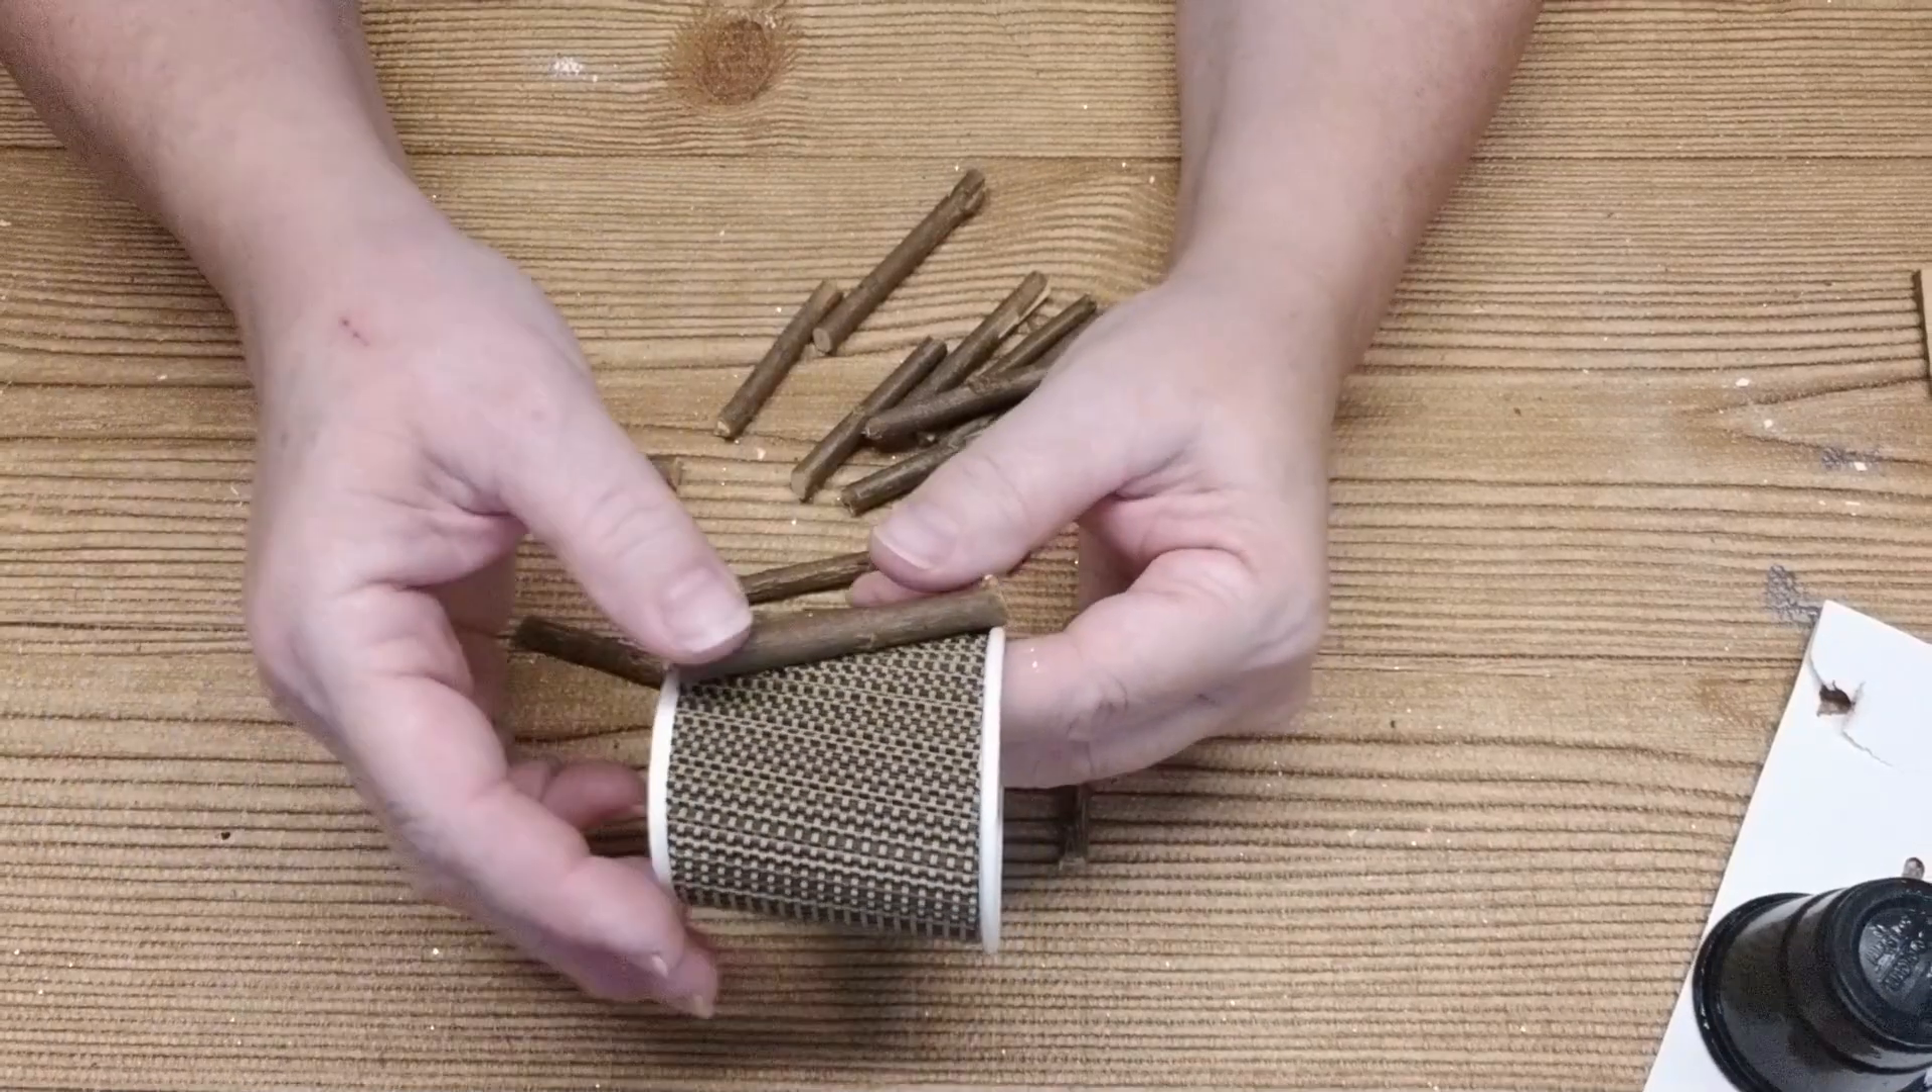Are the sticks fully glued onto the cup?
No.